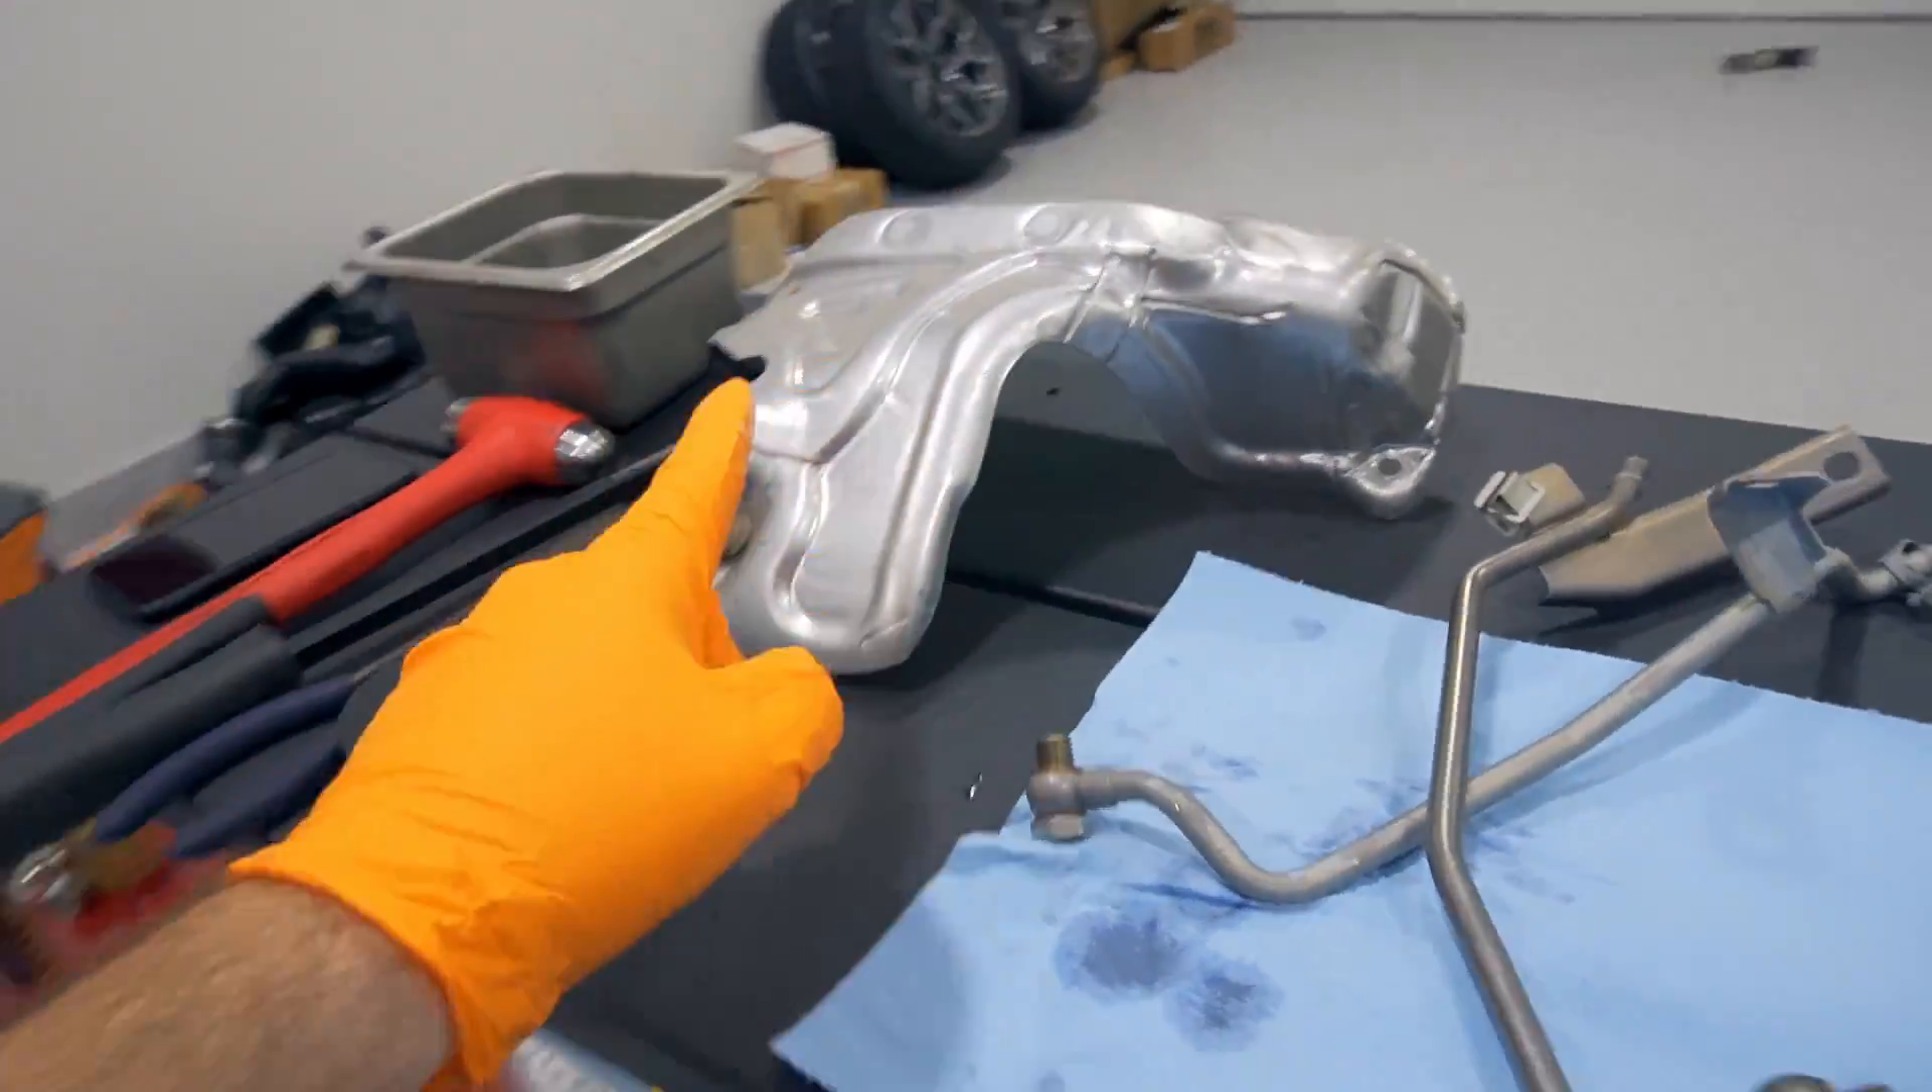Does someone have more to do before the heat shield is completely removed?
No.